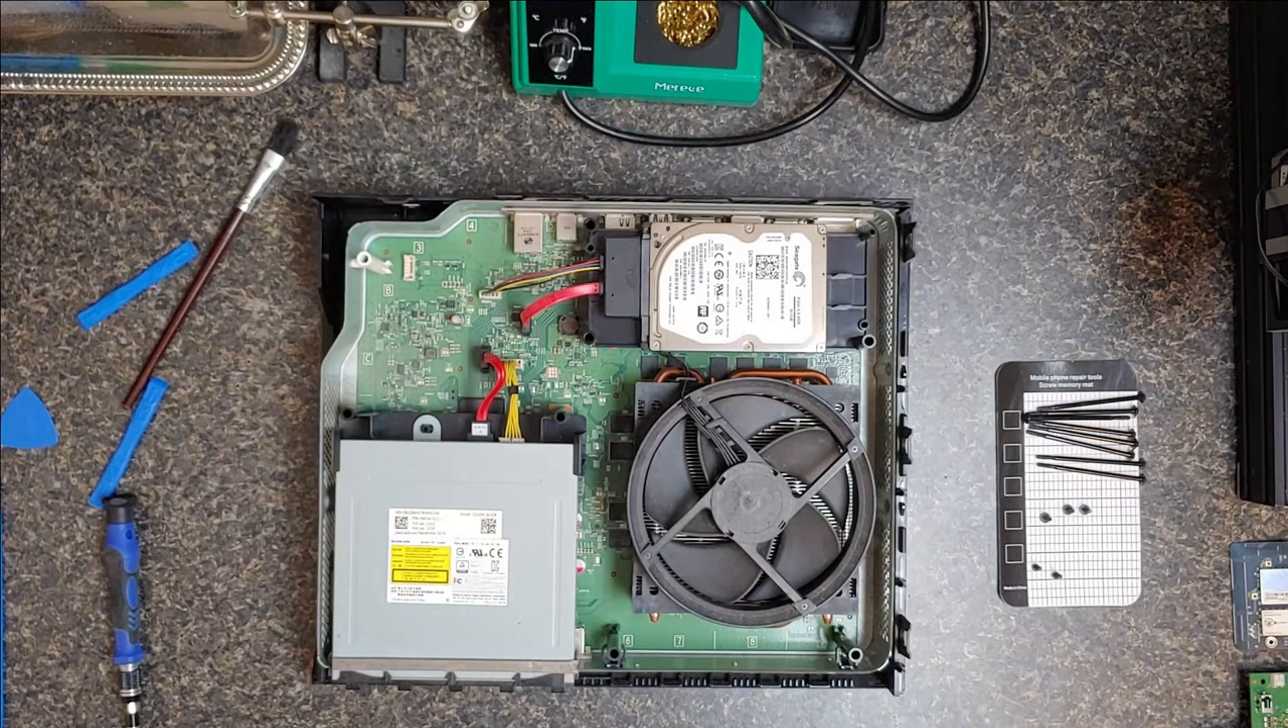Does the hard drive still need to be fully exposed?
No.